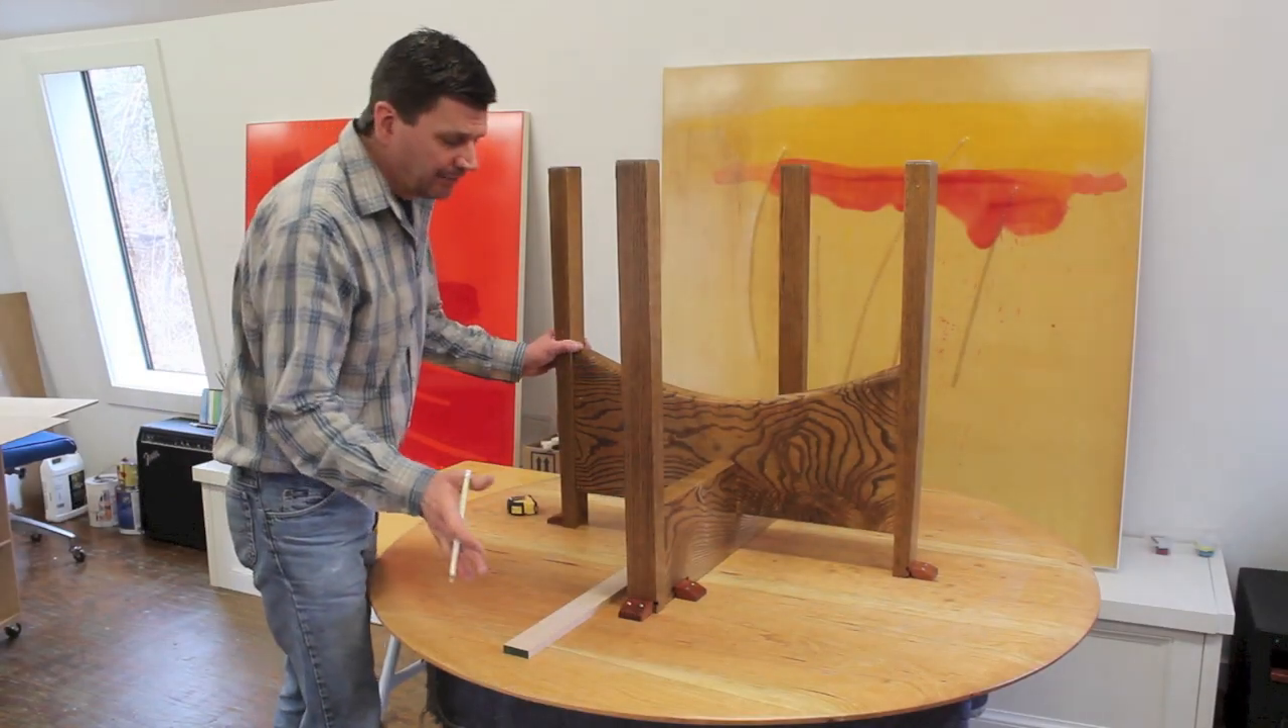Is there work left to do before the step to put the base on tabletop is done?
No.